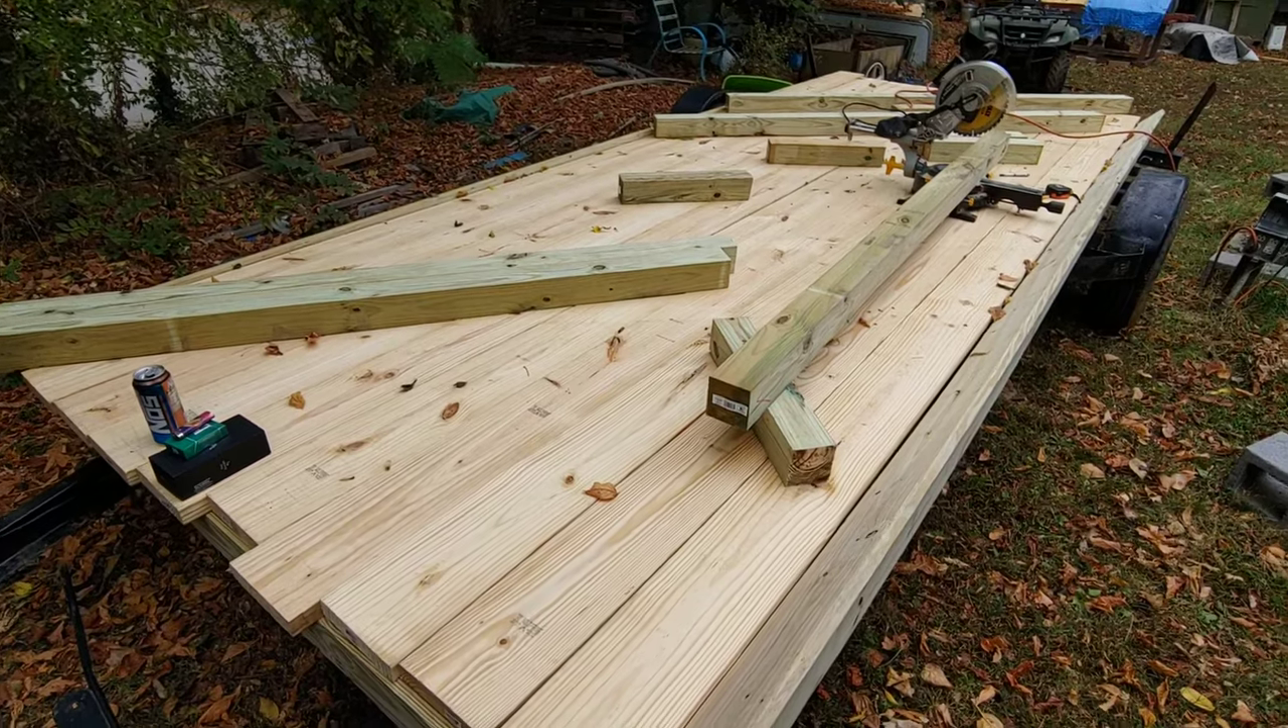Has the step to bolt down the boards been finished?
No.